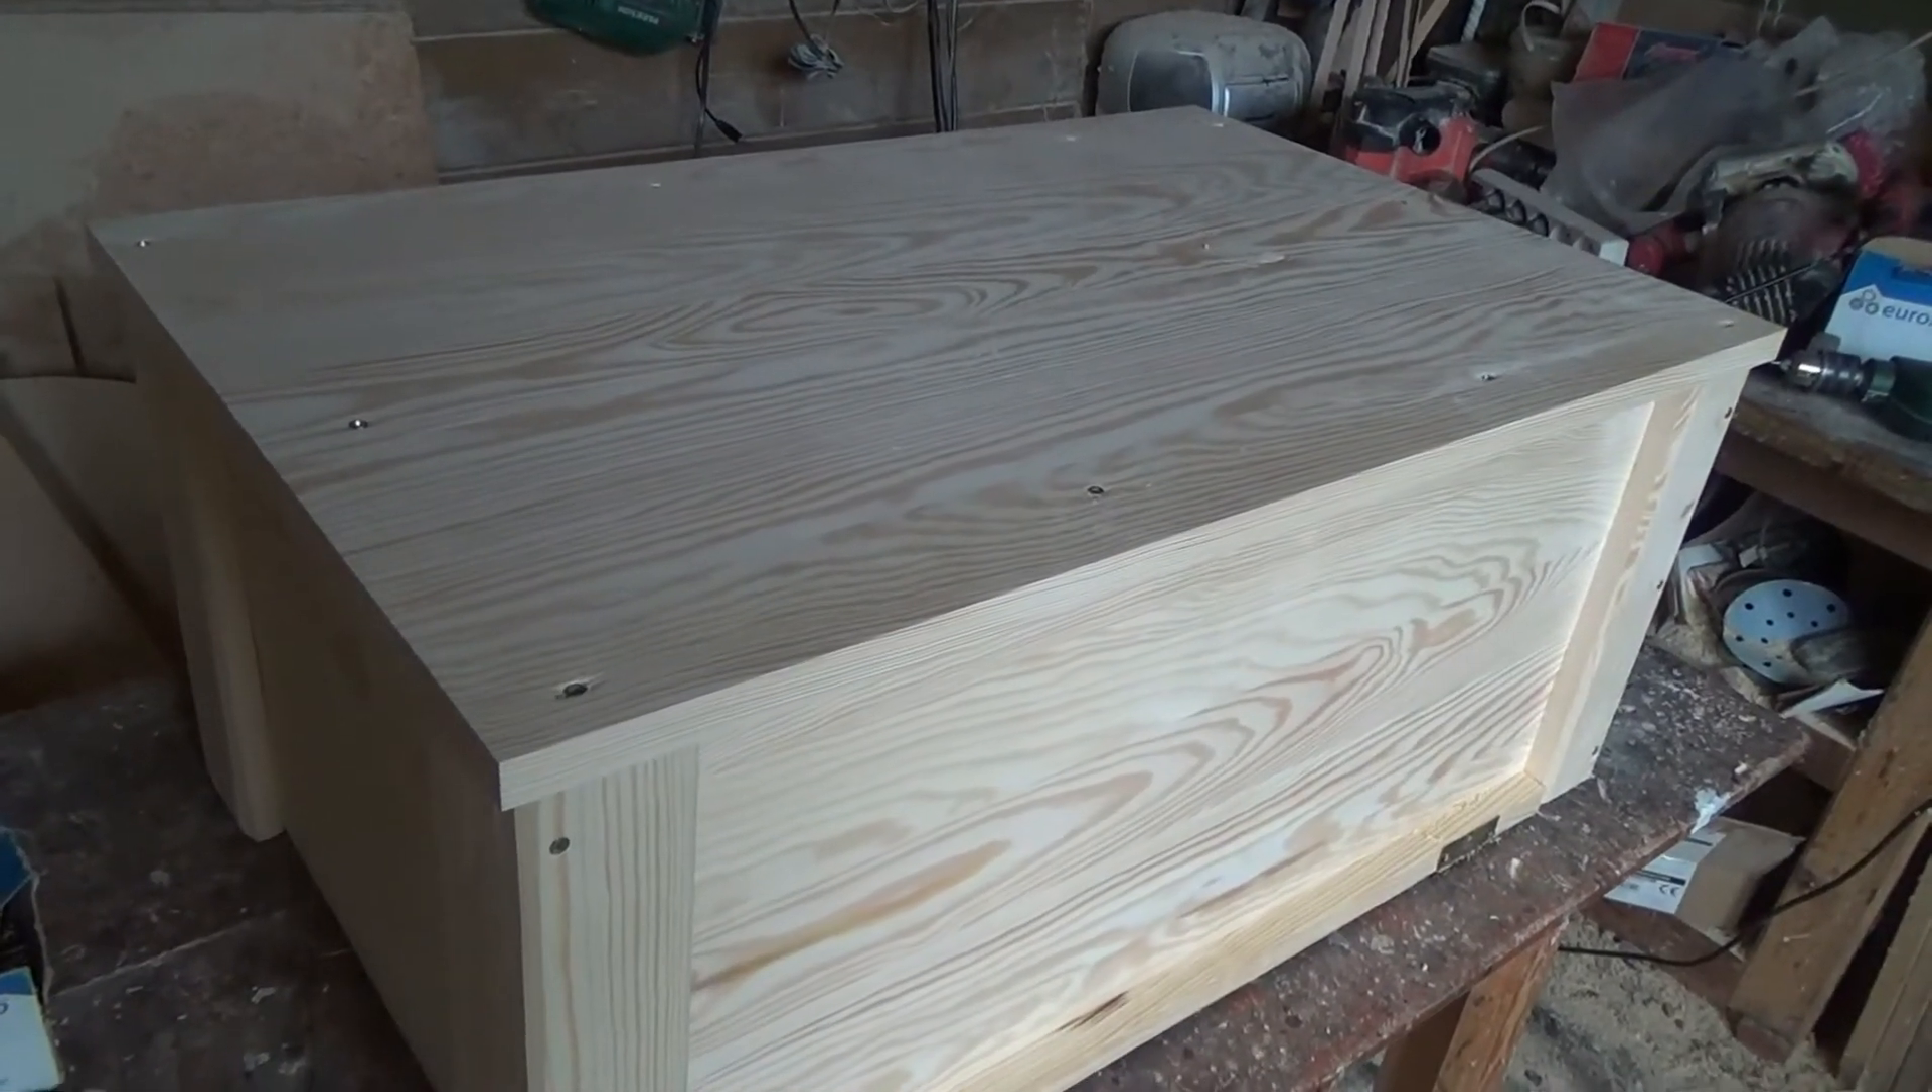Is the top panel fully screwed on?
Yes.